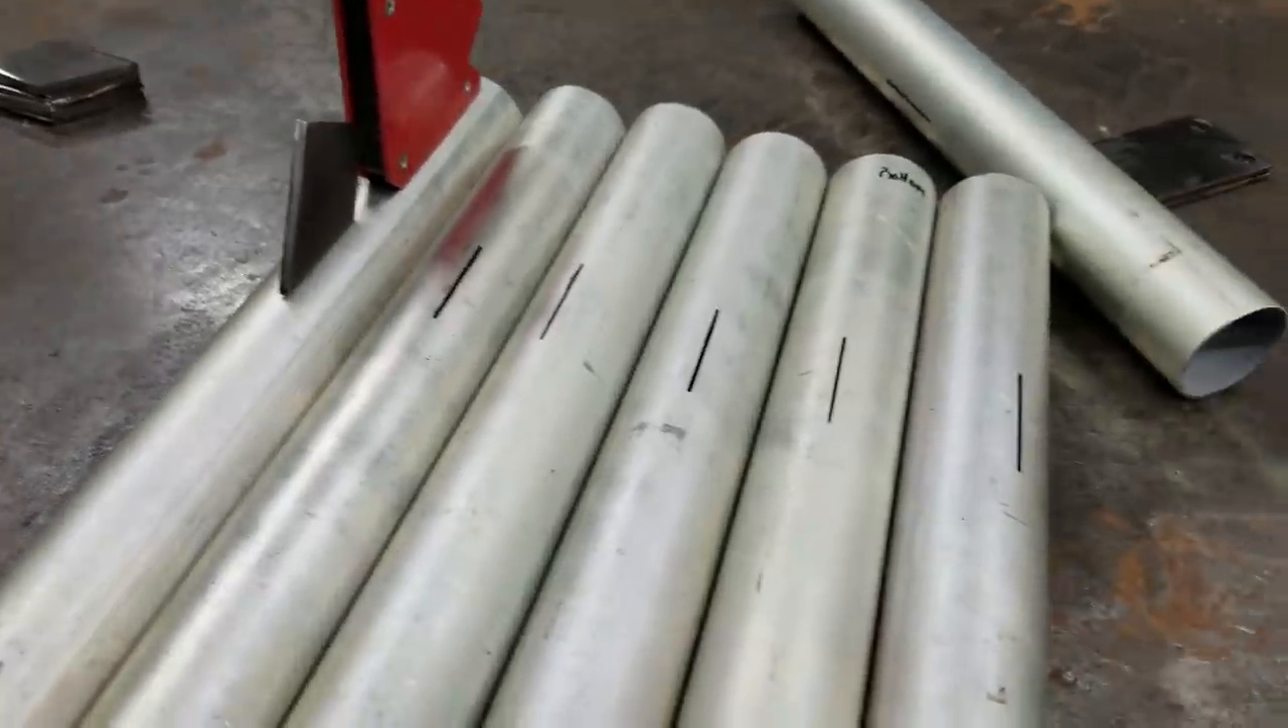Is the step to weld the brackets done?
No.